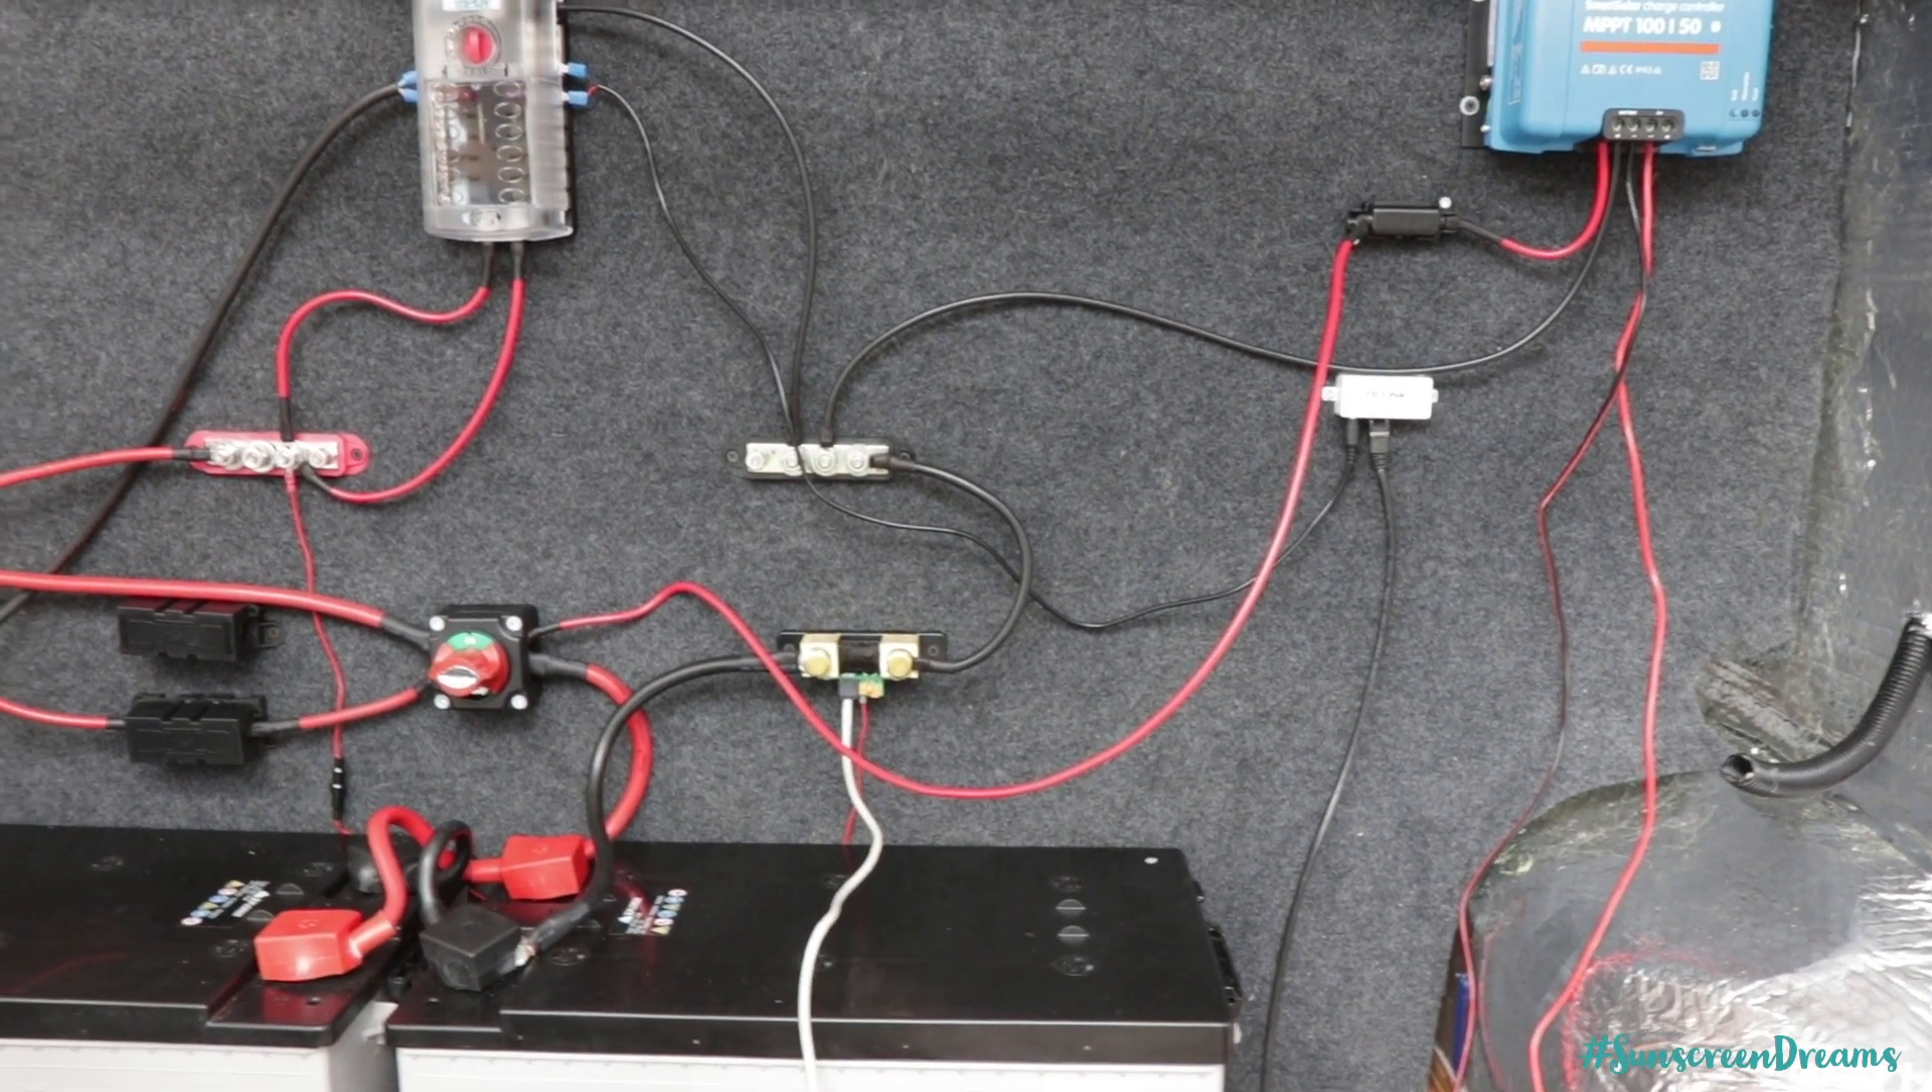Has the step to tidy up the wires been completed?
No.